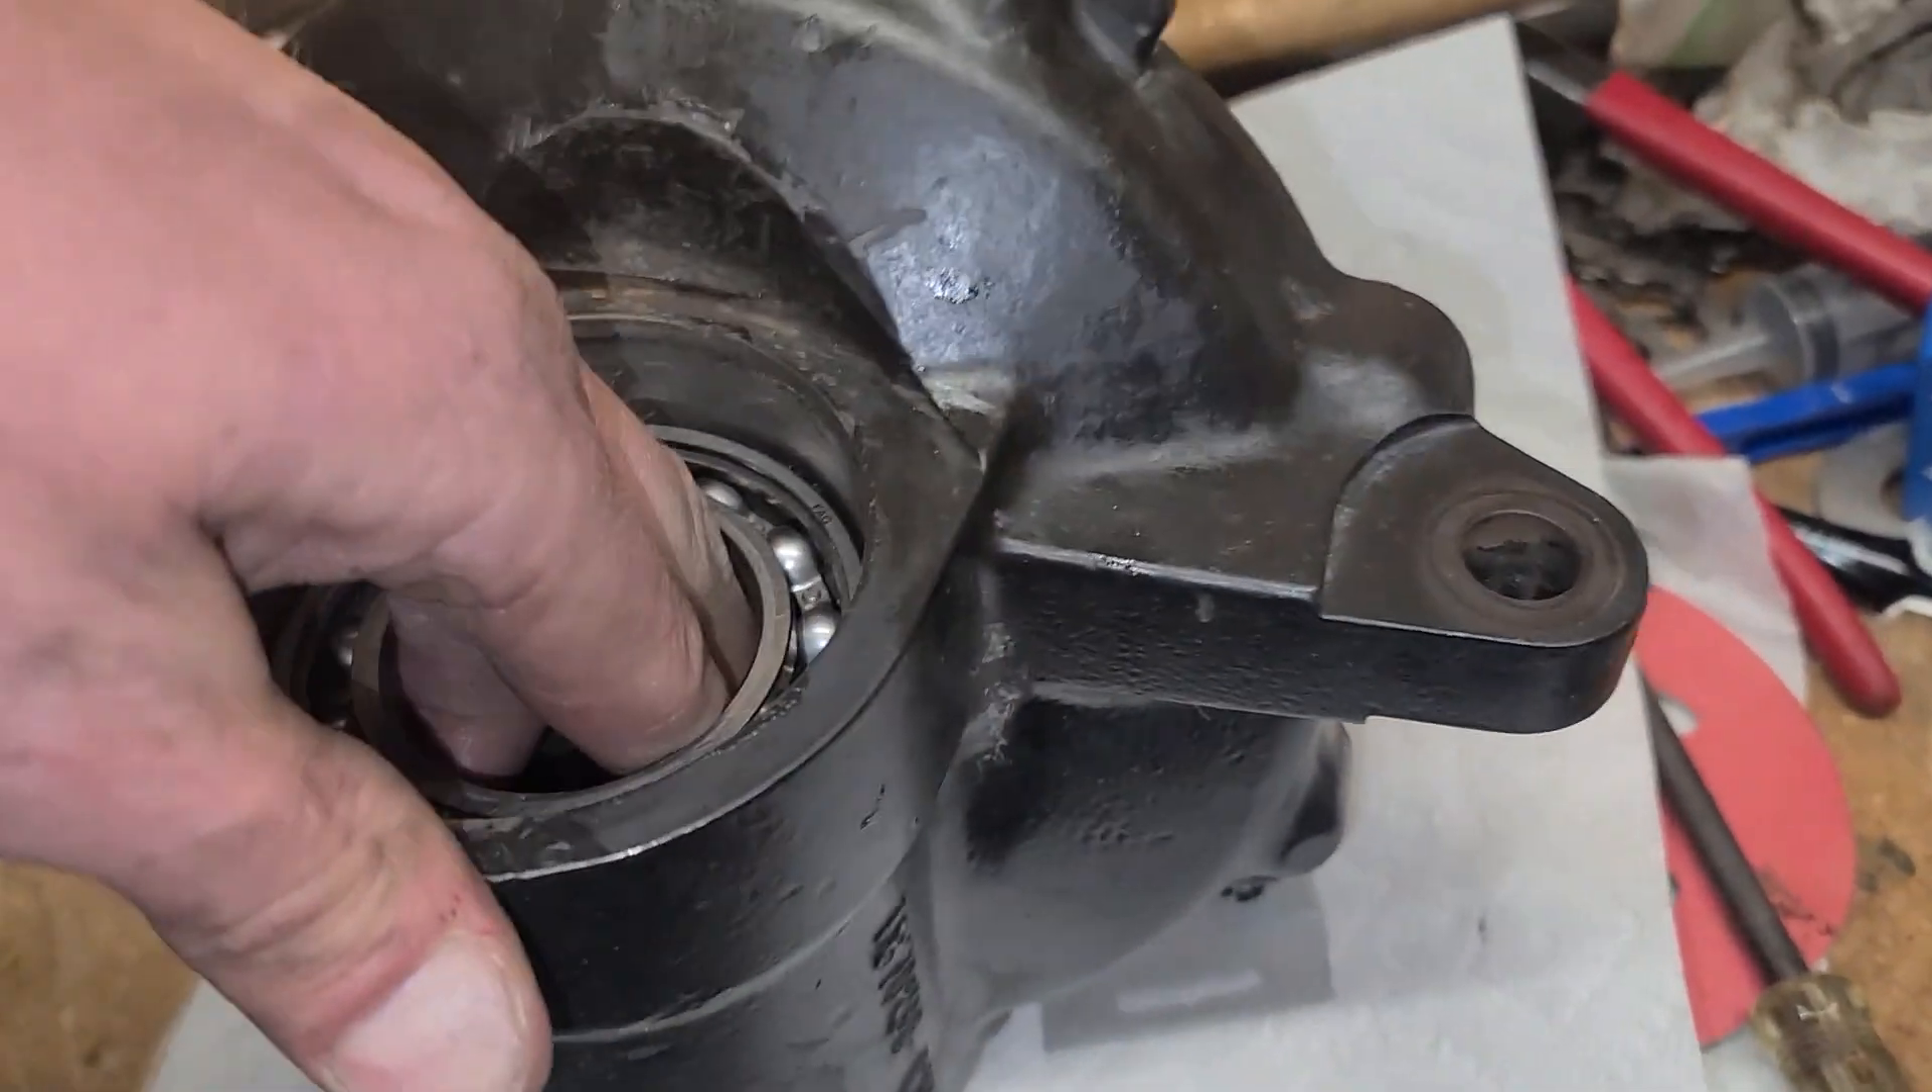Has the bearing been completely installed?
Yes.